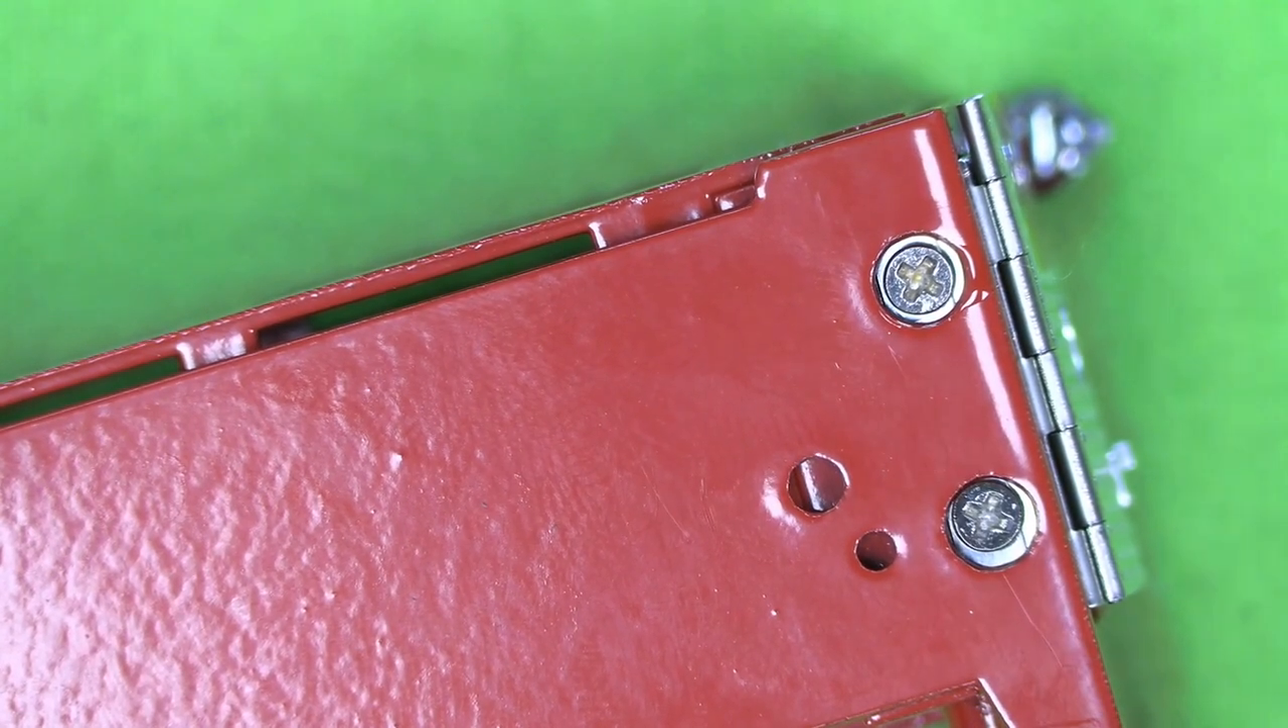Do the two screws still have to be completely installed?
No.